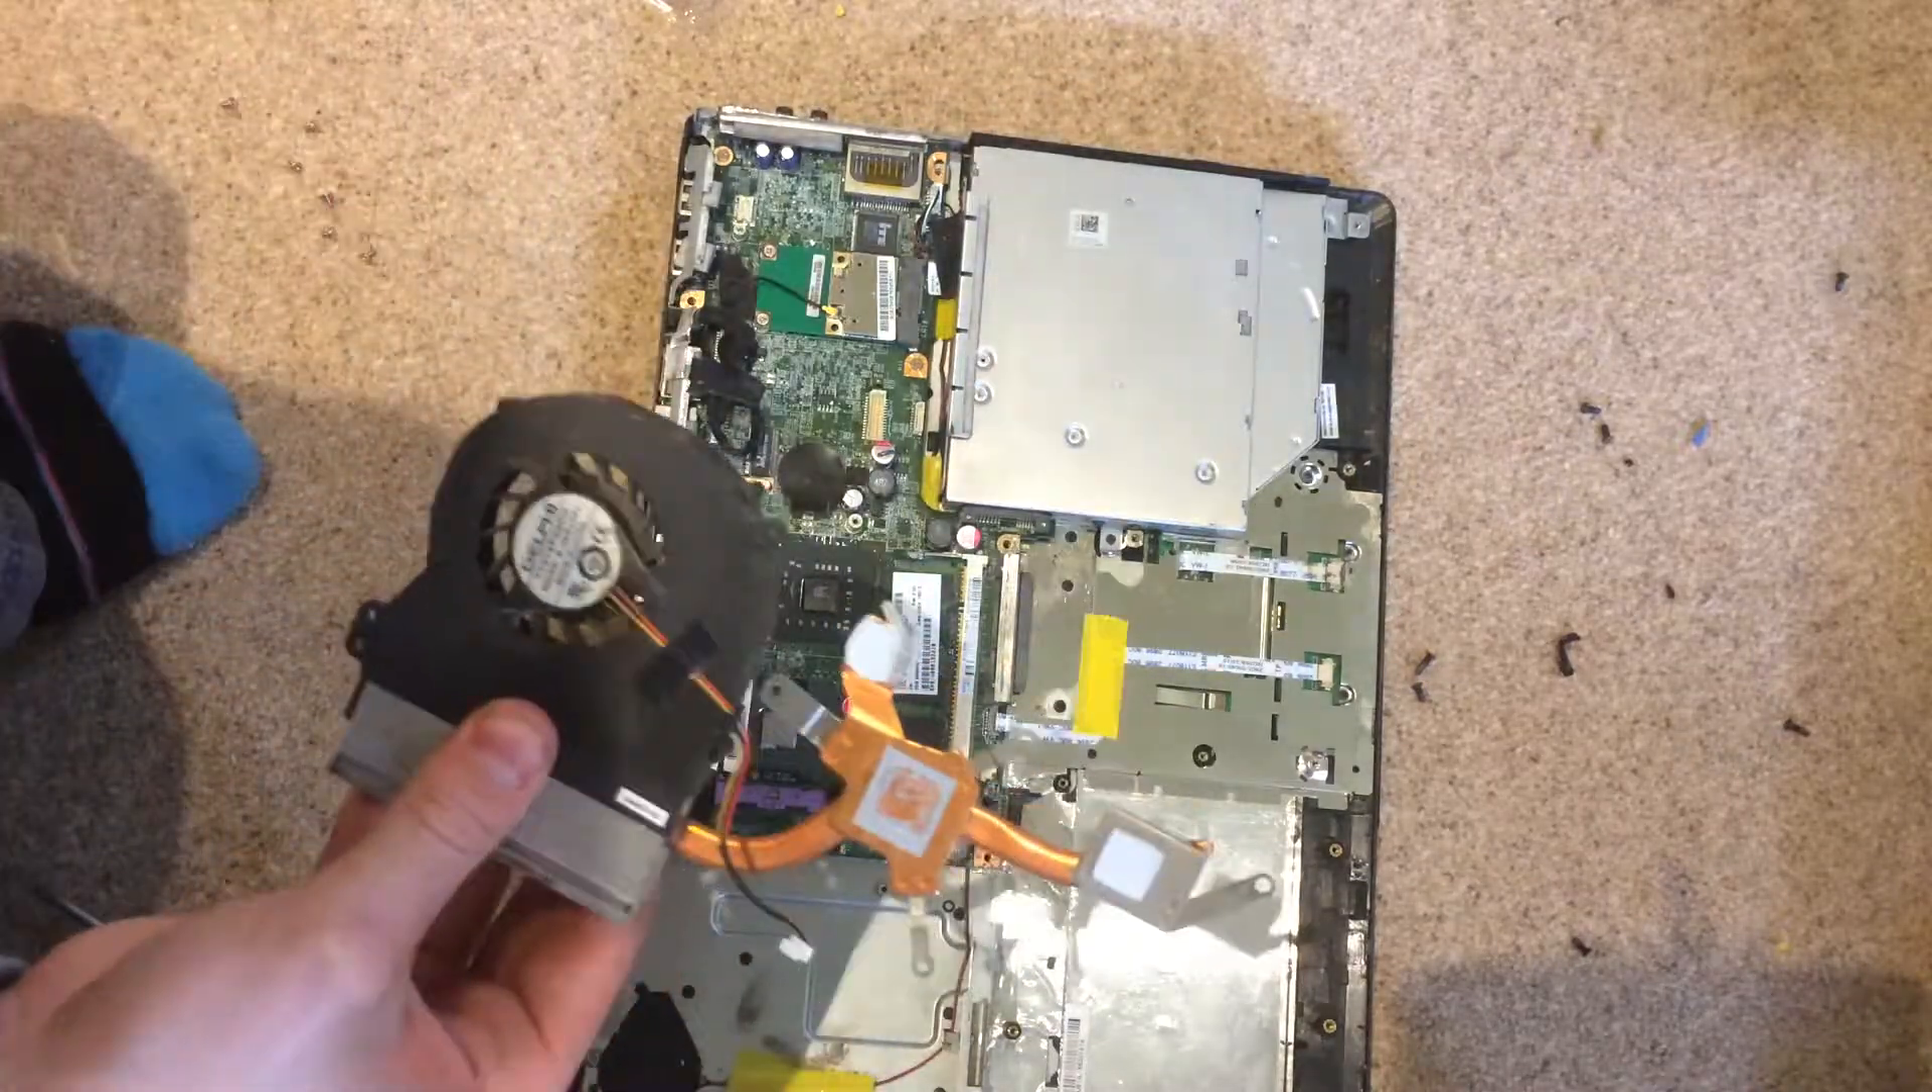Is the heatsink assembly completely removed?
Yes.